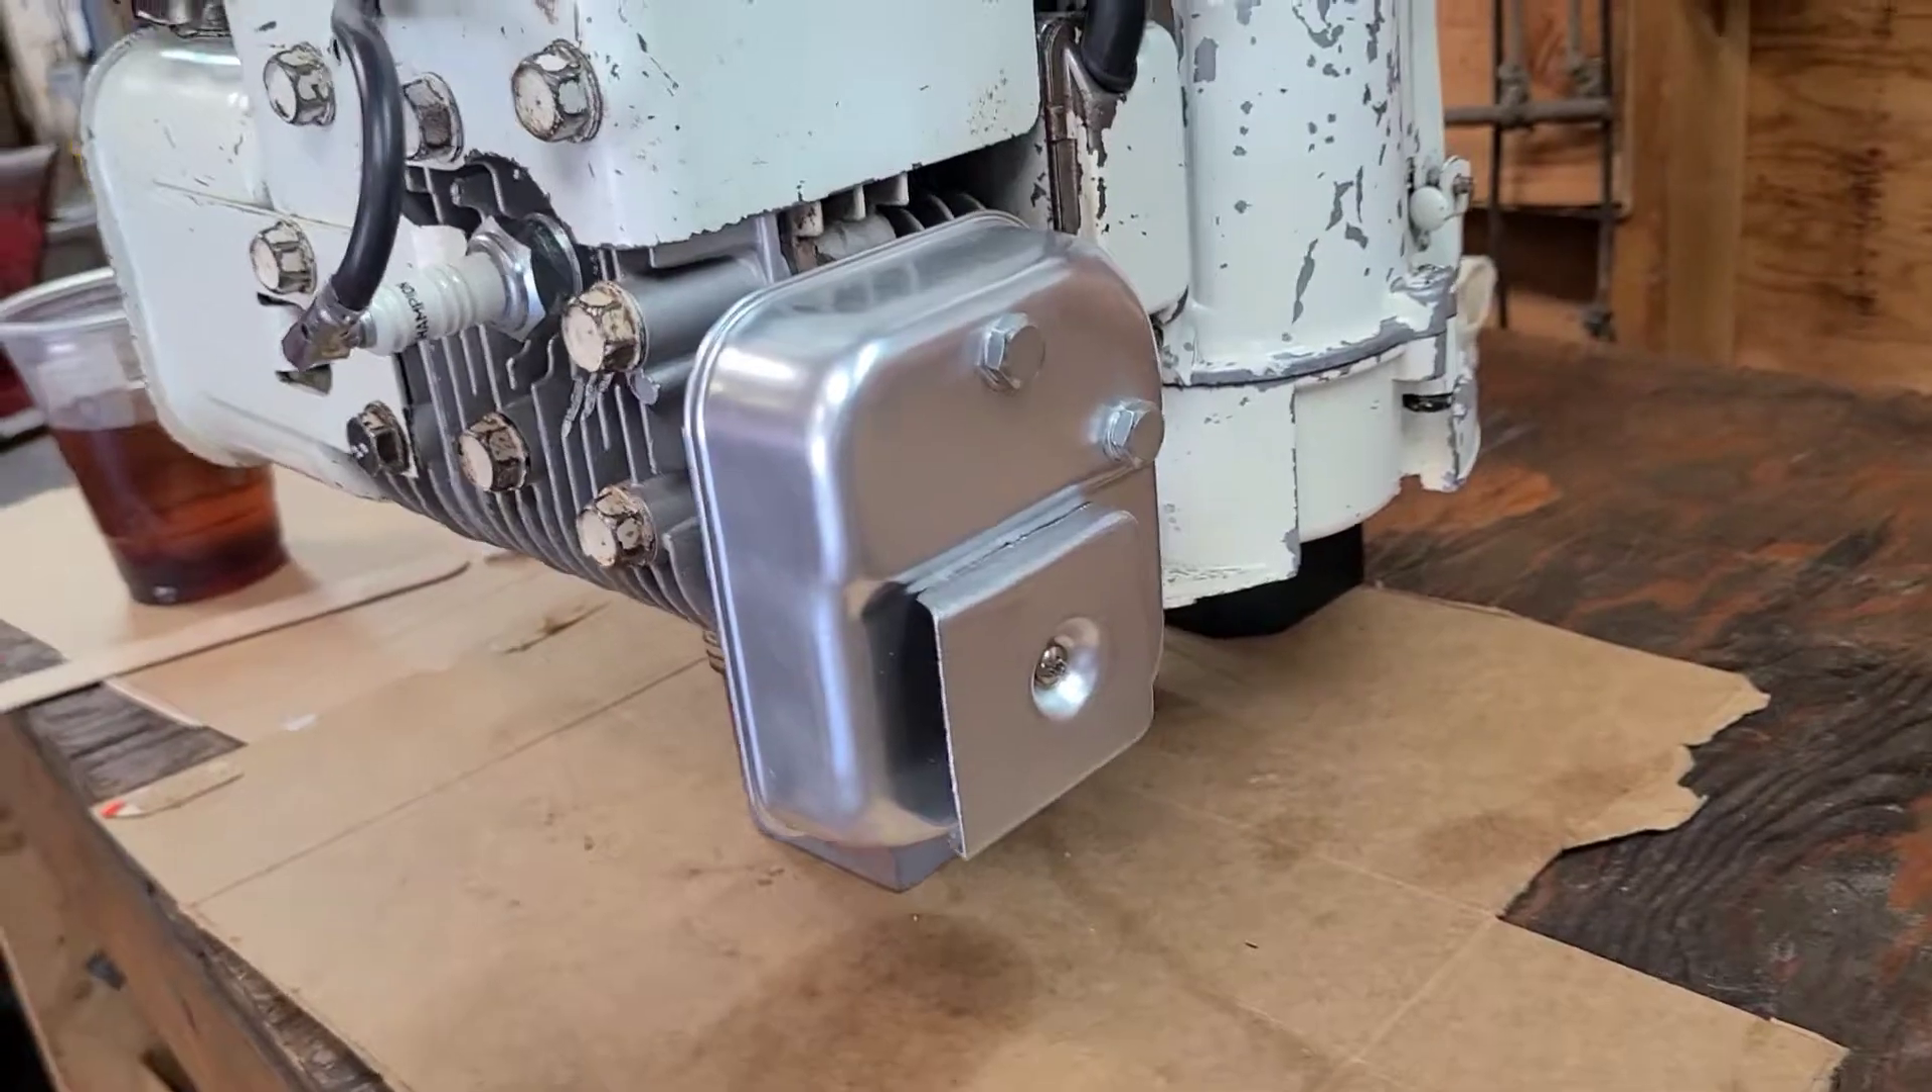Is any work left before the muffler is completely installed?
No.